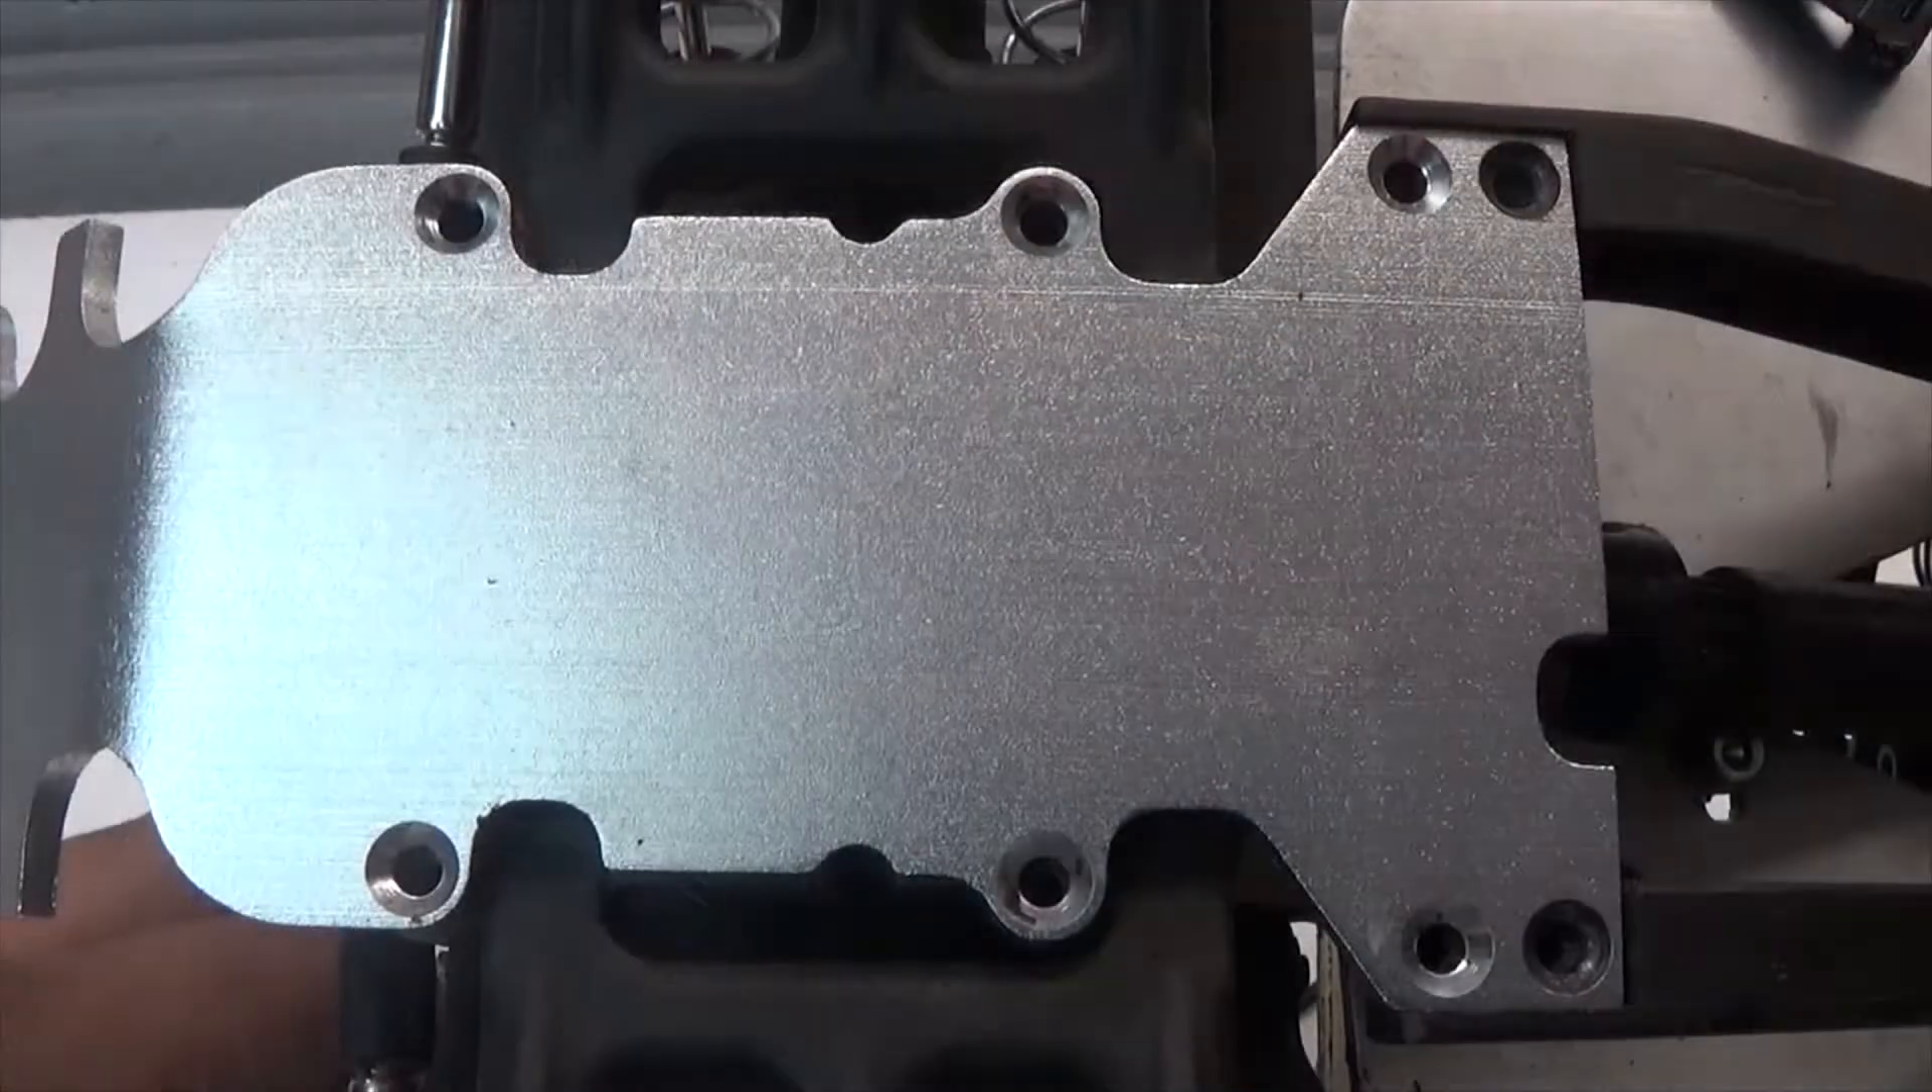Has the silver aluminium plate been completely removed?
No.